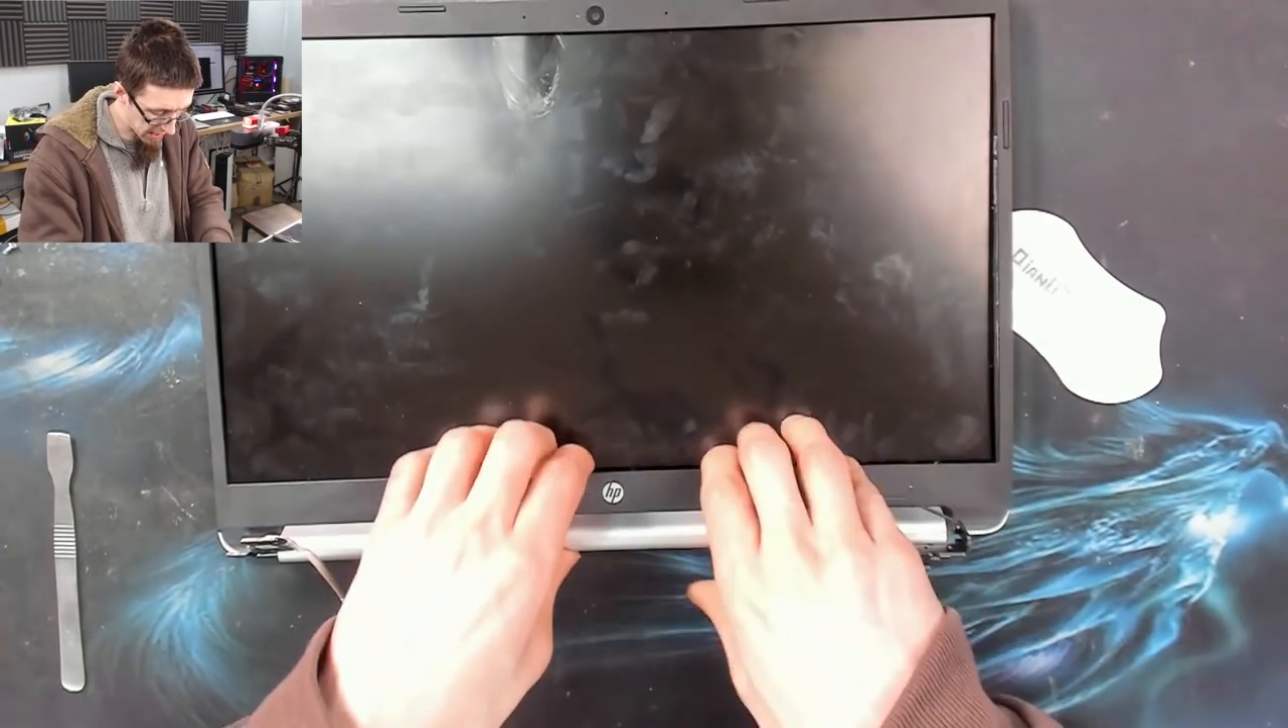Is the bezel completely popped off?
No.